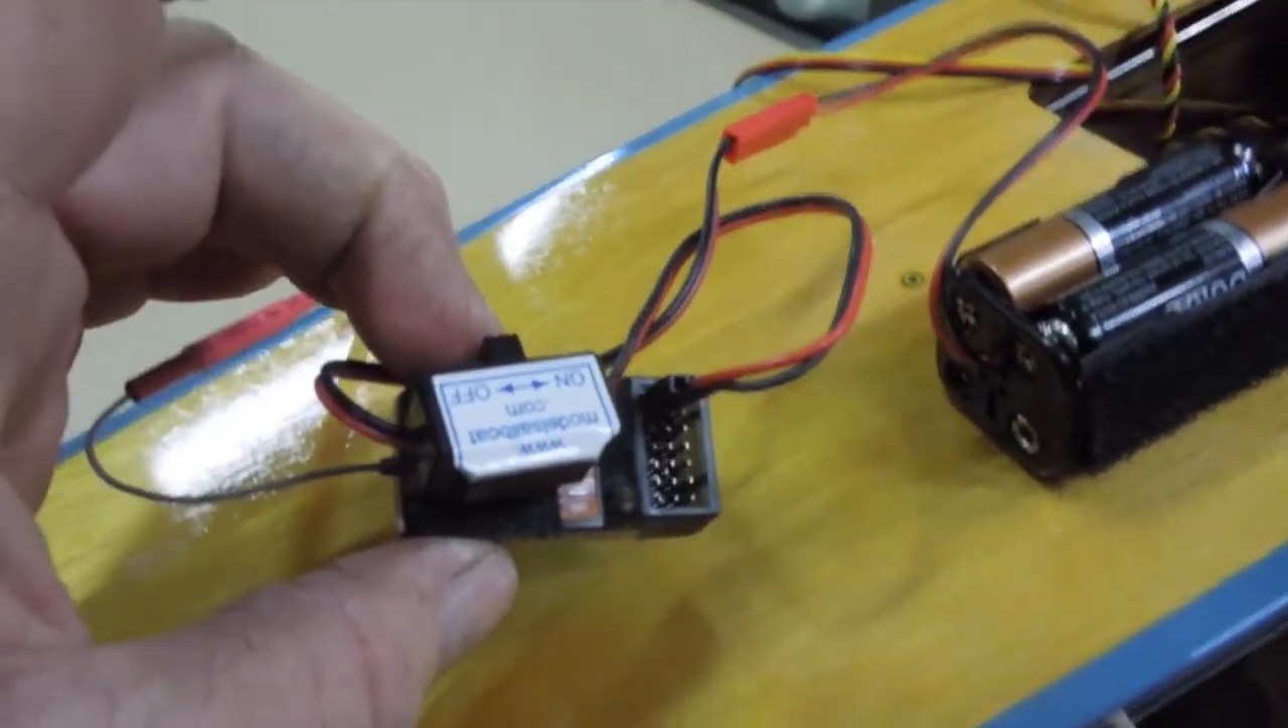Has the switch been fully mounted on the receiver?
Yes.